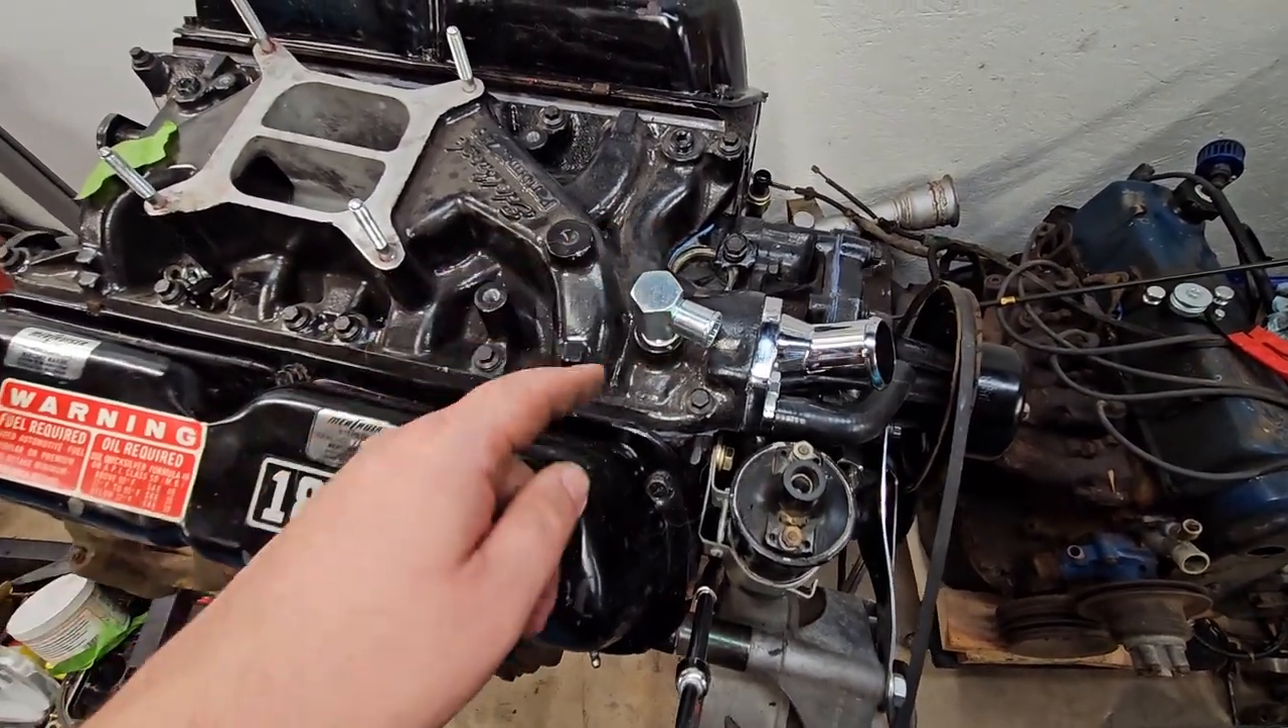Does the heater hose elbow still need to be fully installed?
No.